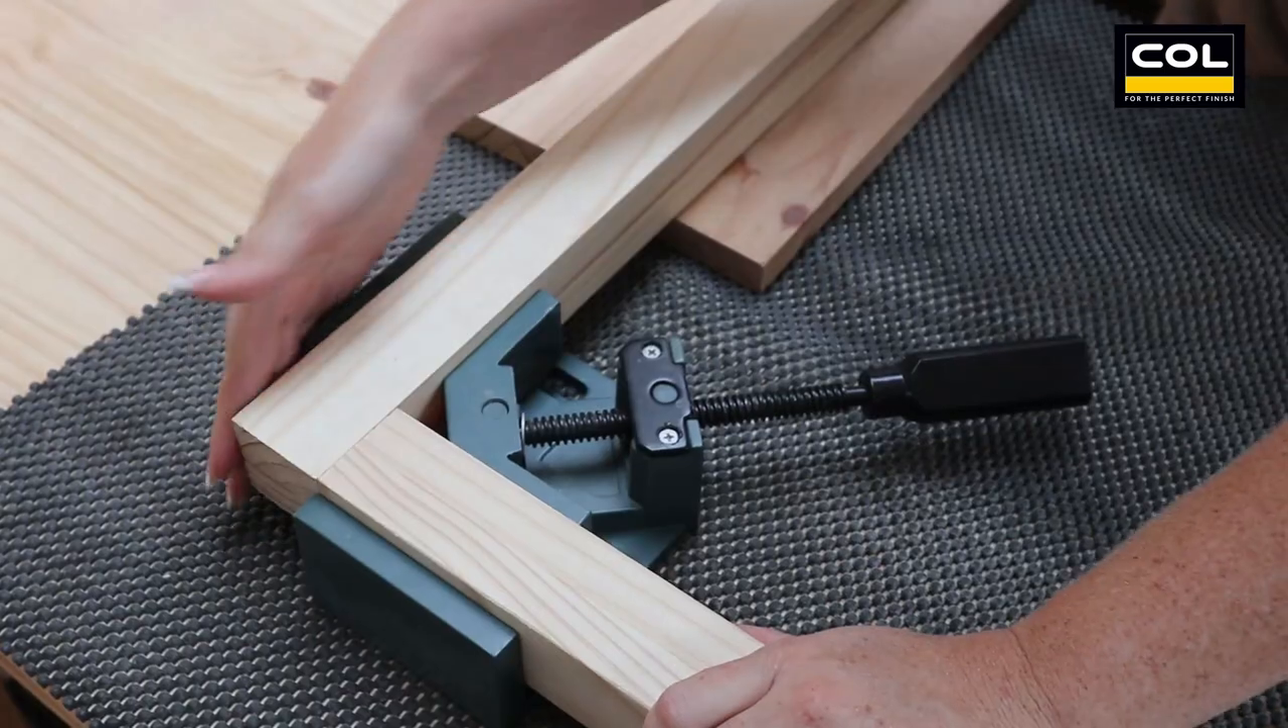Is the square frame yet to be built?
Yes.